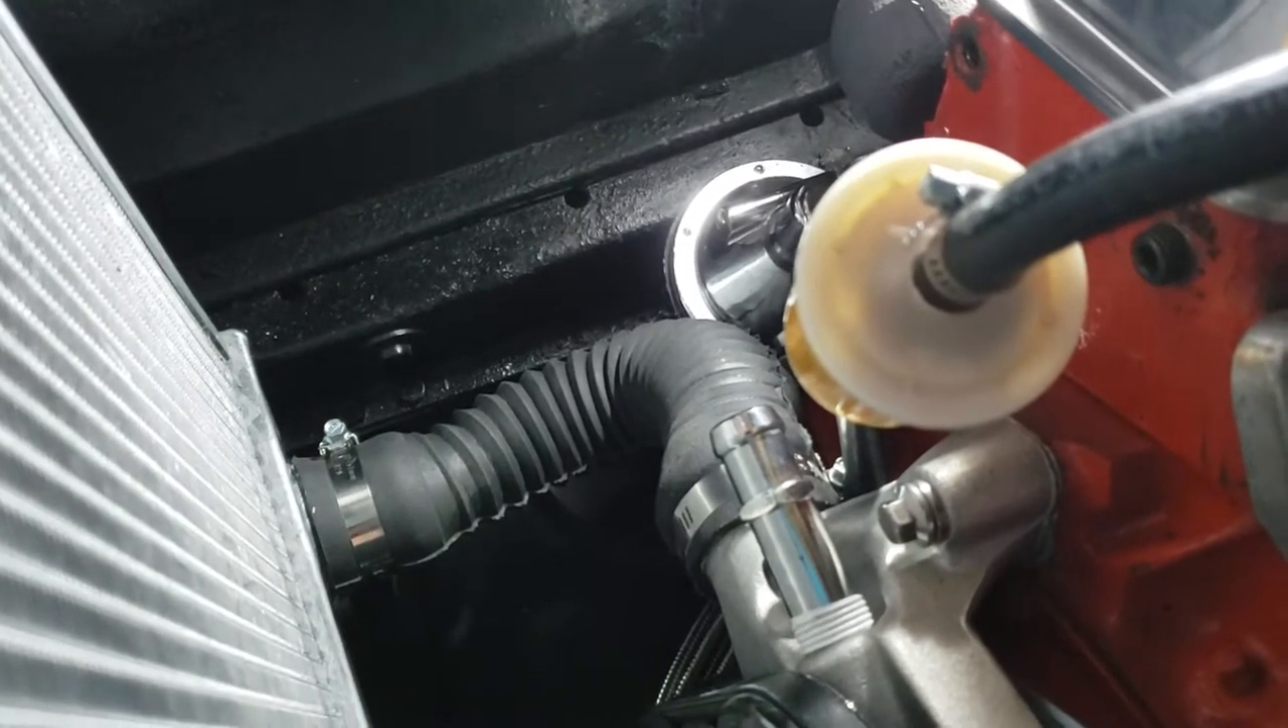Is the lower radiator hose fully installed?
Yes.